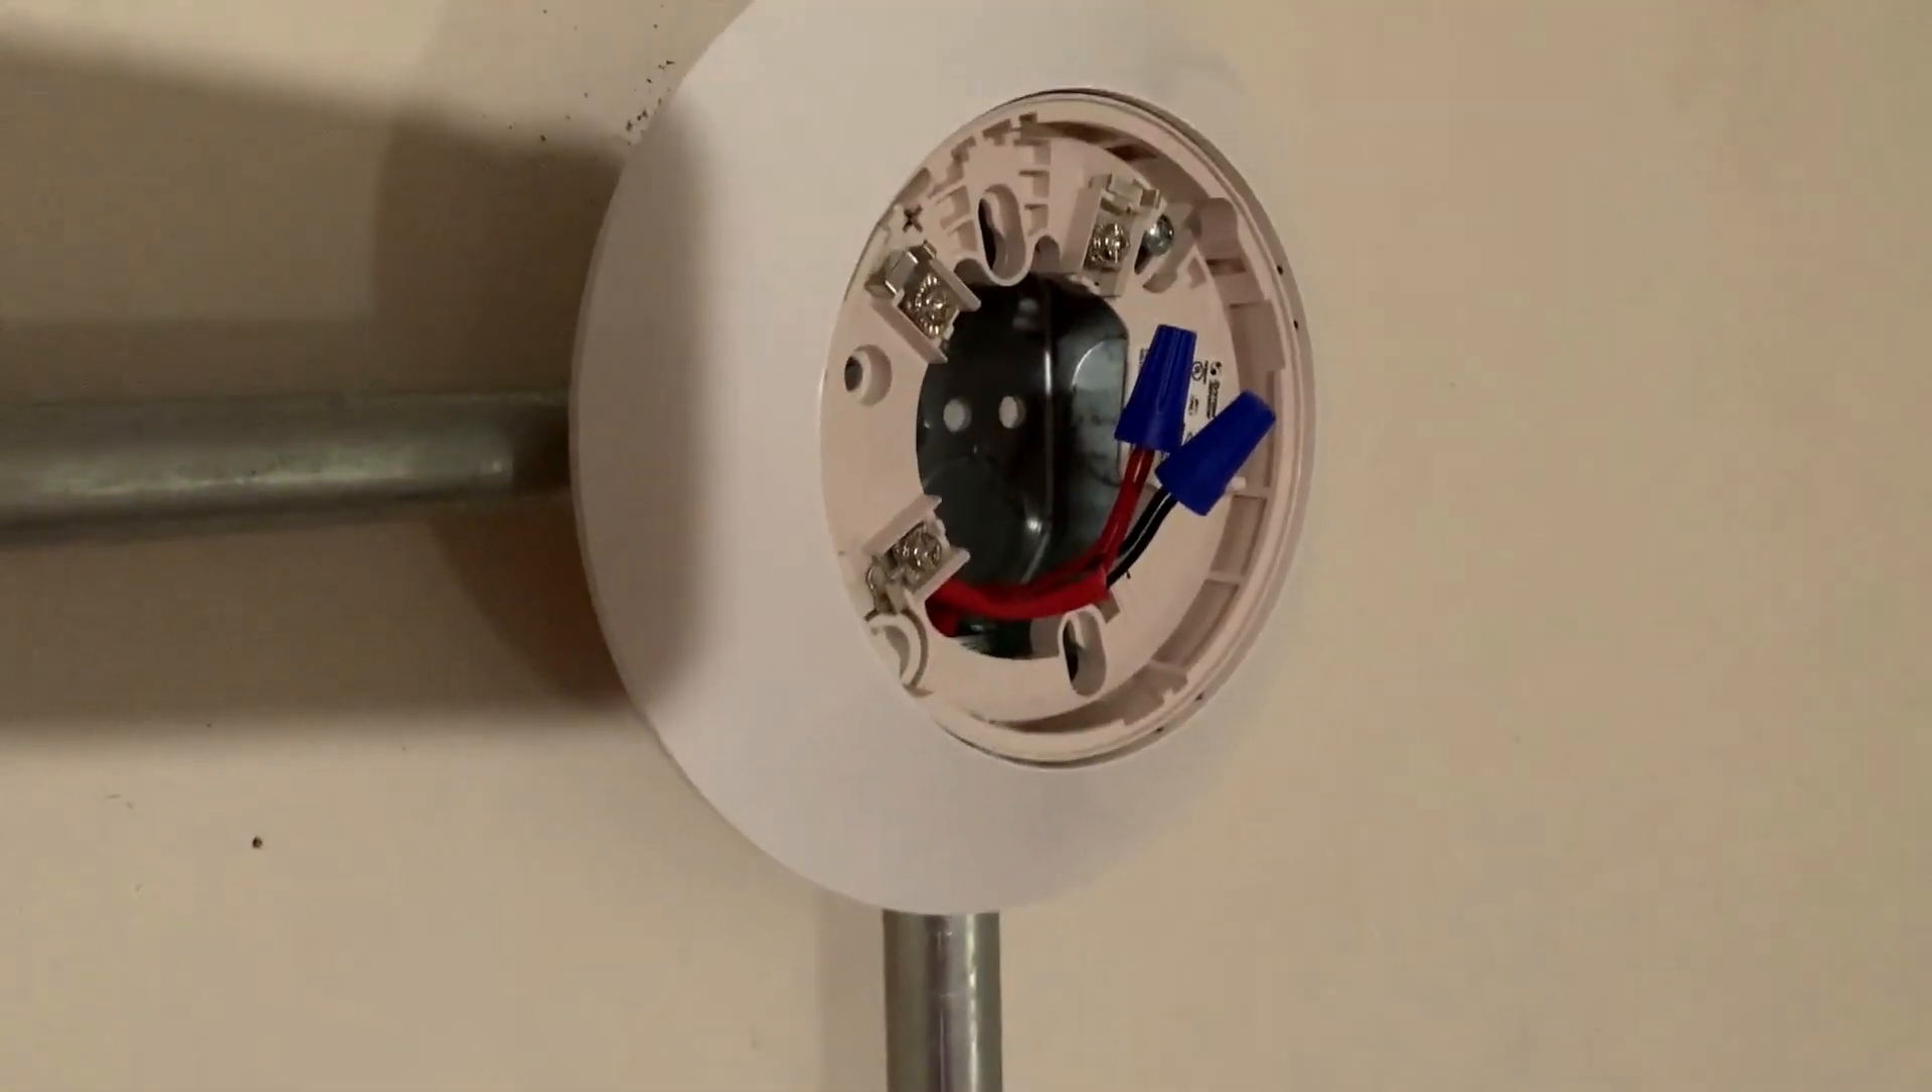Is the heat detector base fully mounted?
Yes.